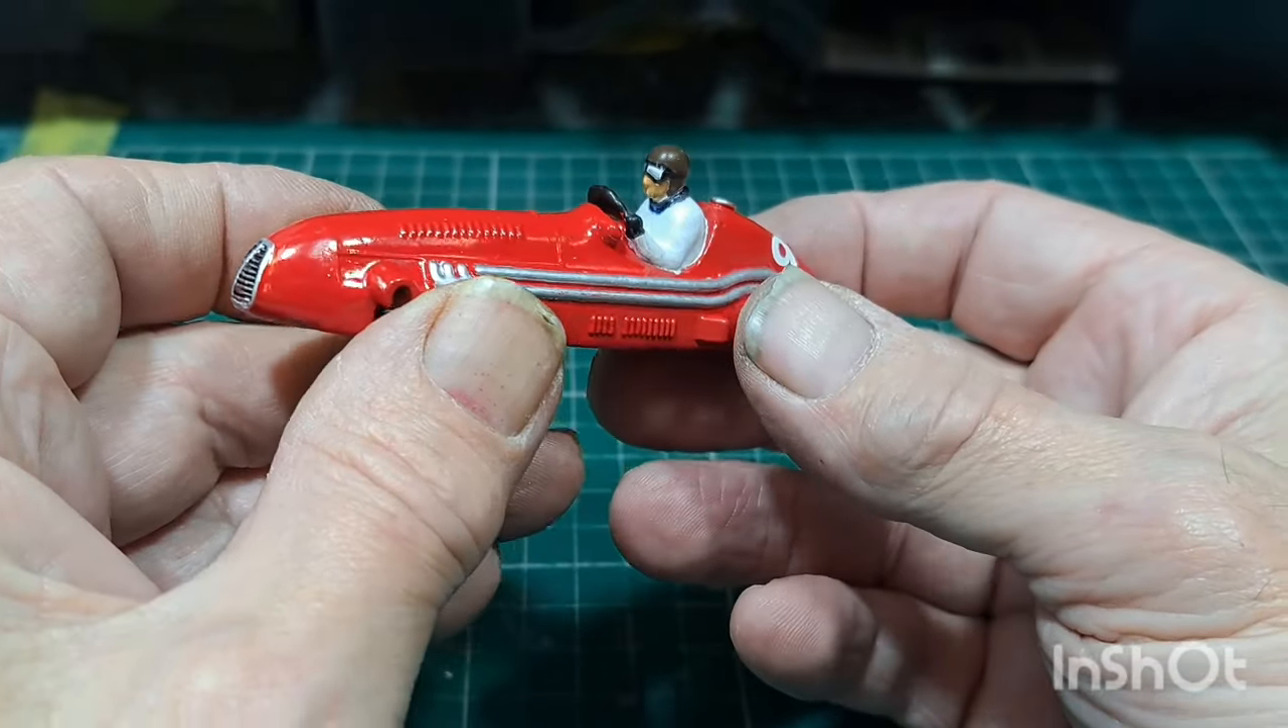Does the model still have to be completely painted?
No.